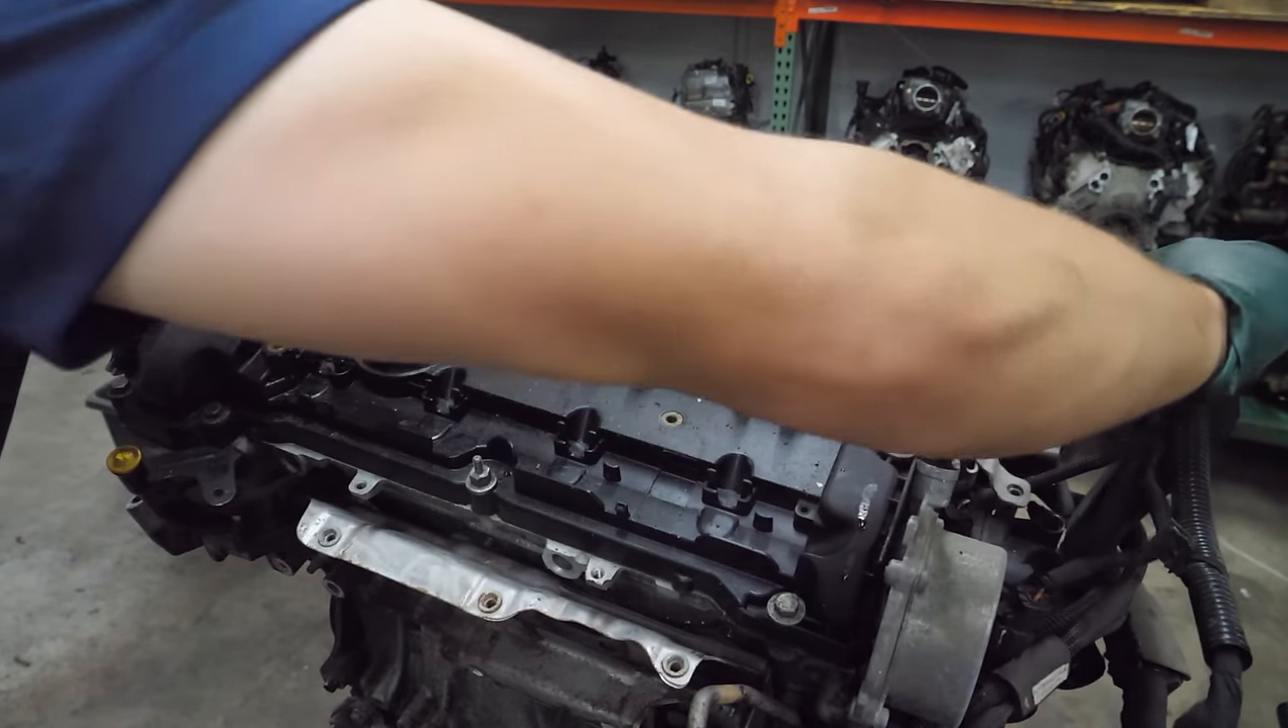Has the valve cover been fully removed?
No.